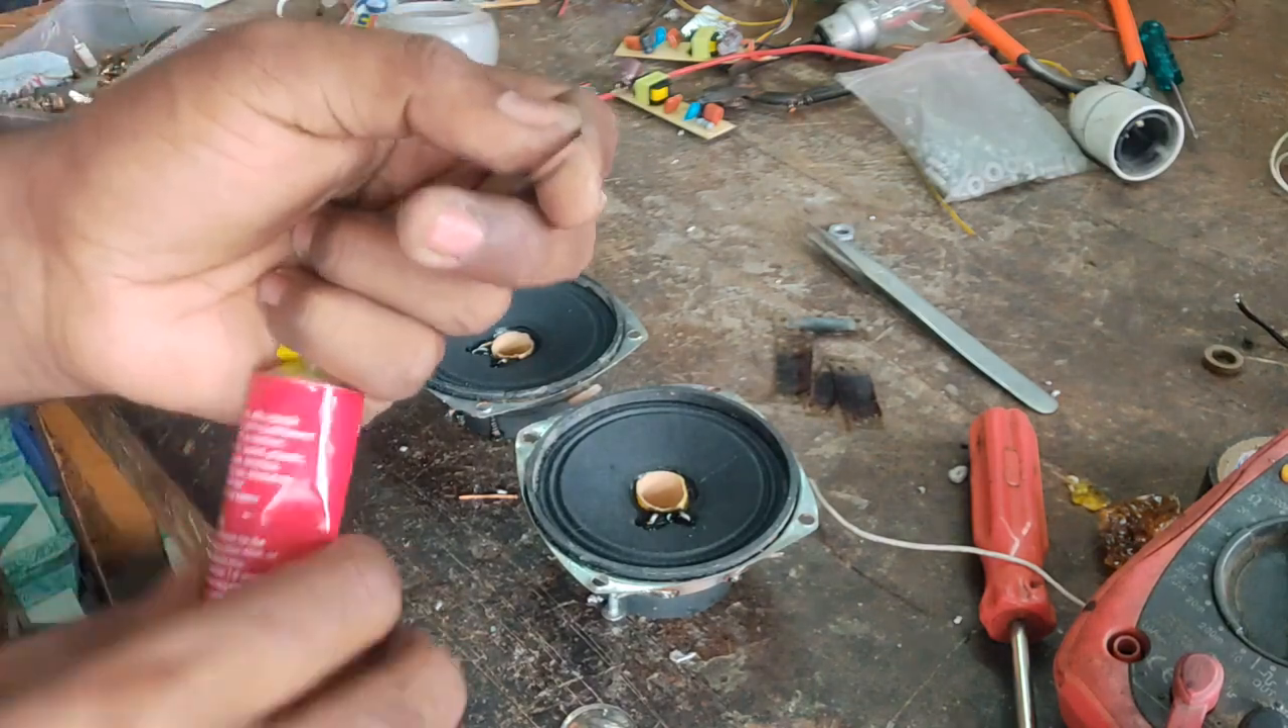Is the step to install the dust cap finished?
No.